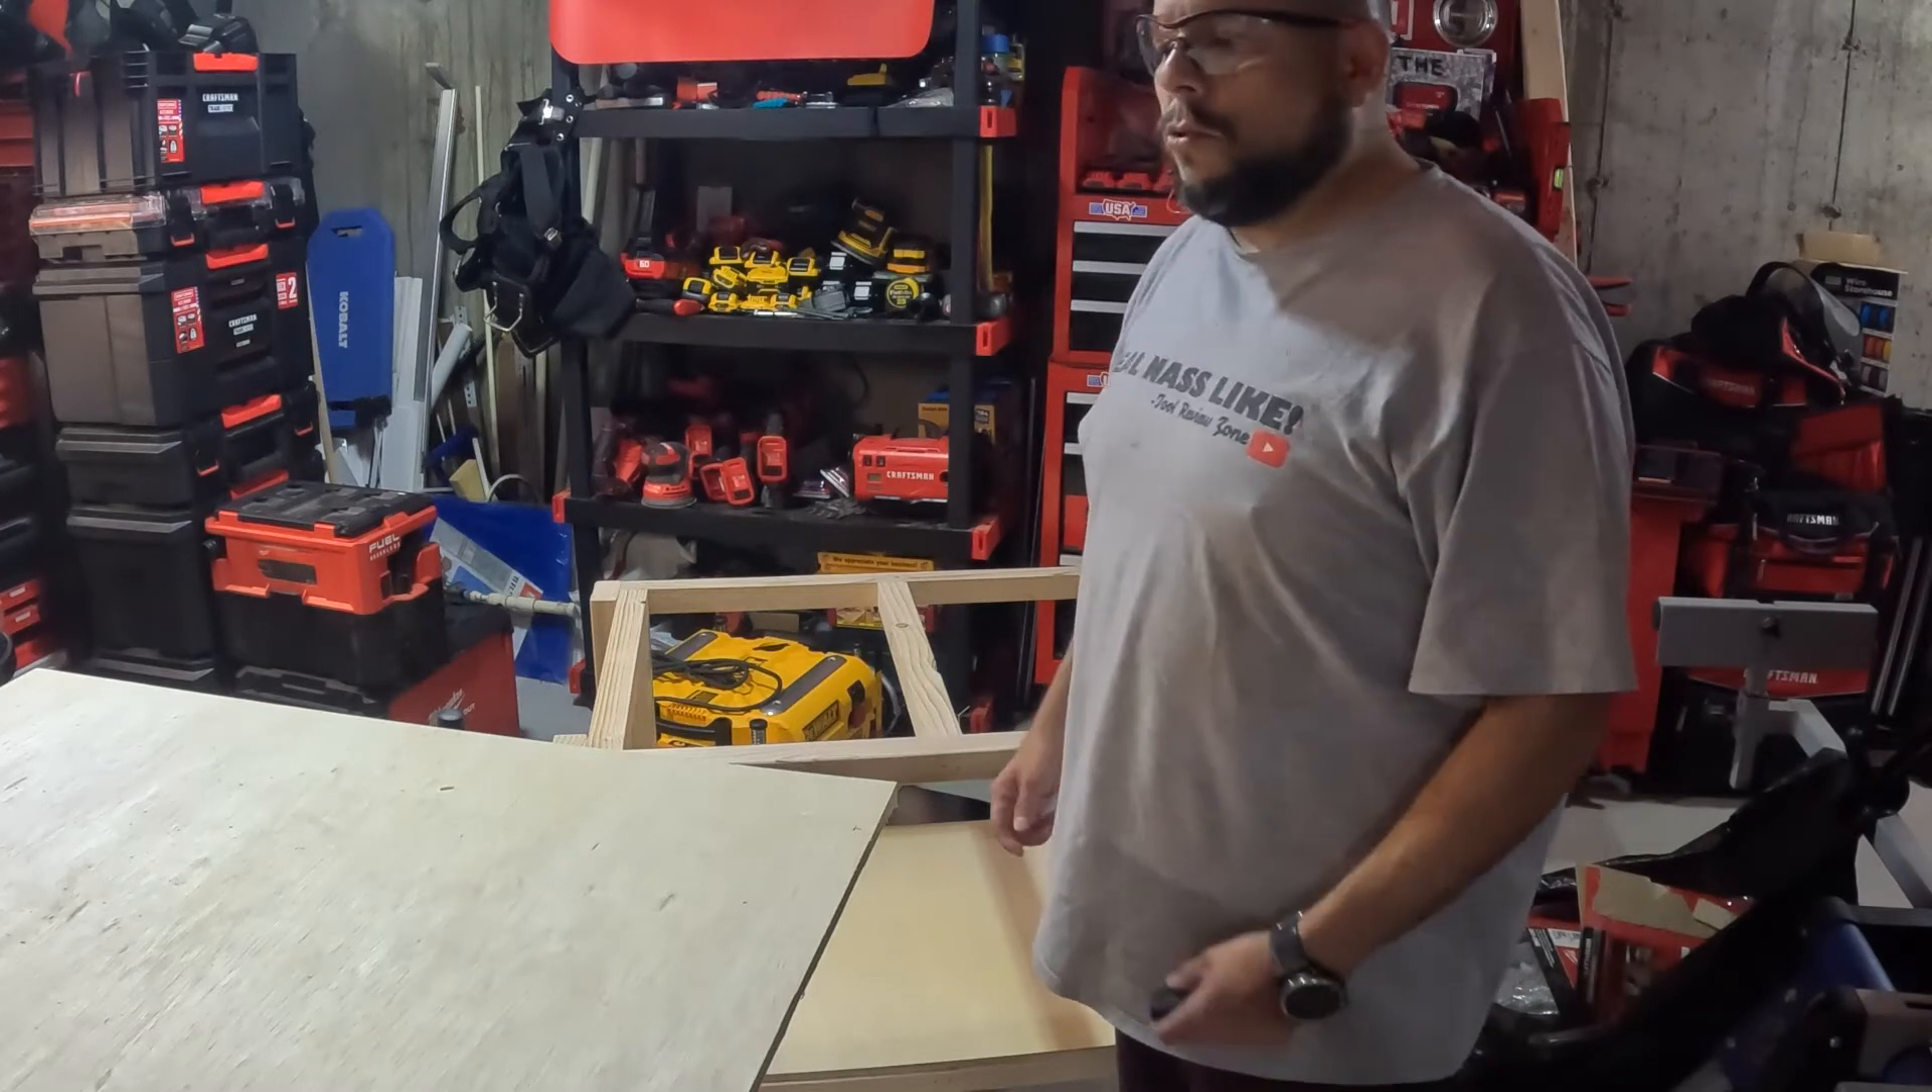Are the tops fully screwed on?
No.